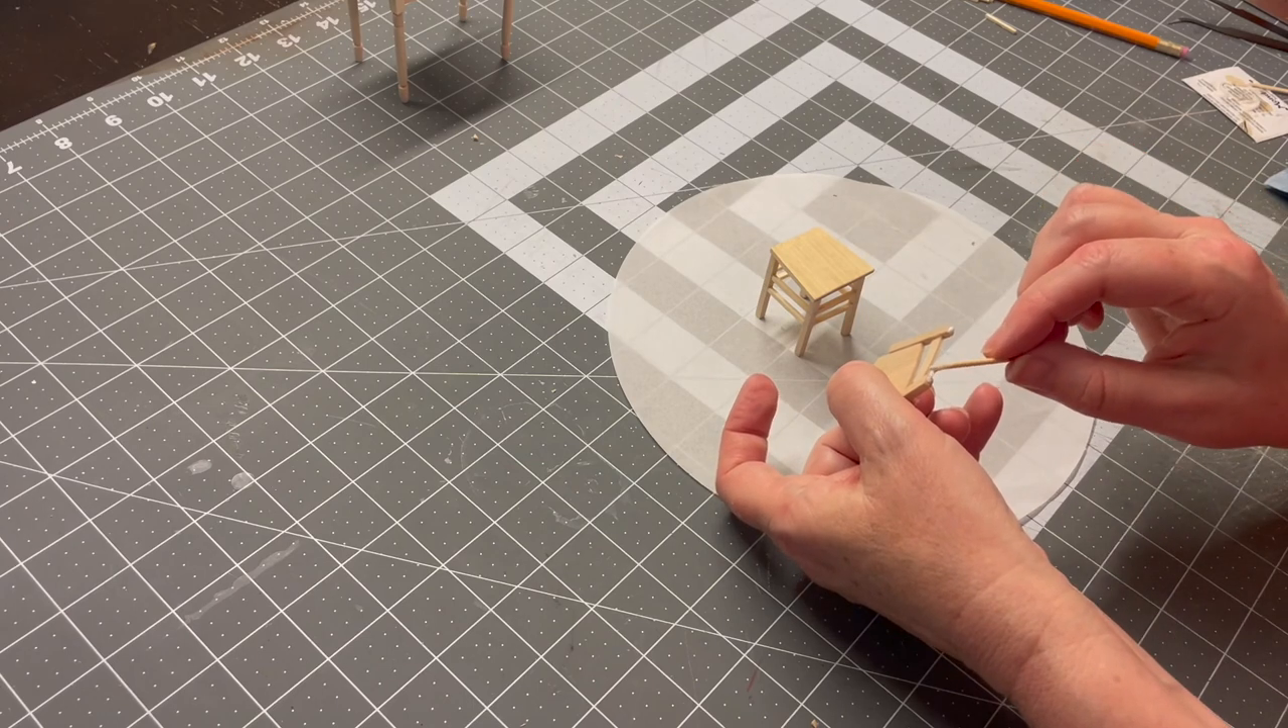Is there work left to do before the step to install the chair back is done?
Yes.